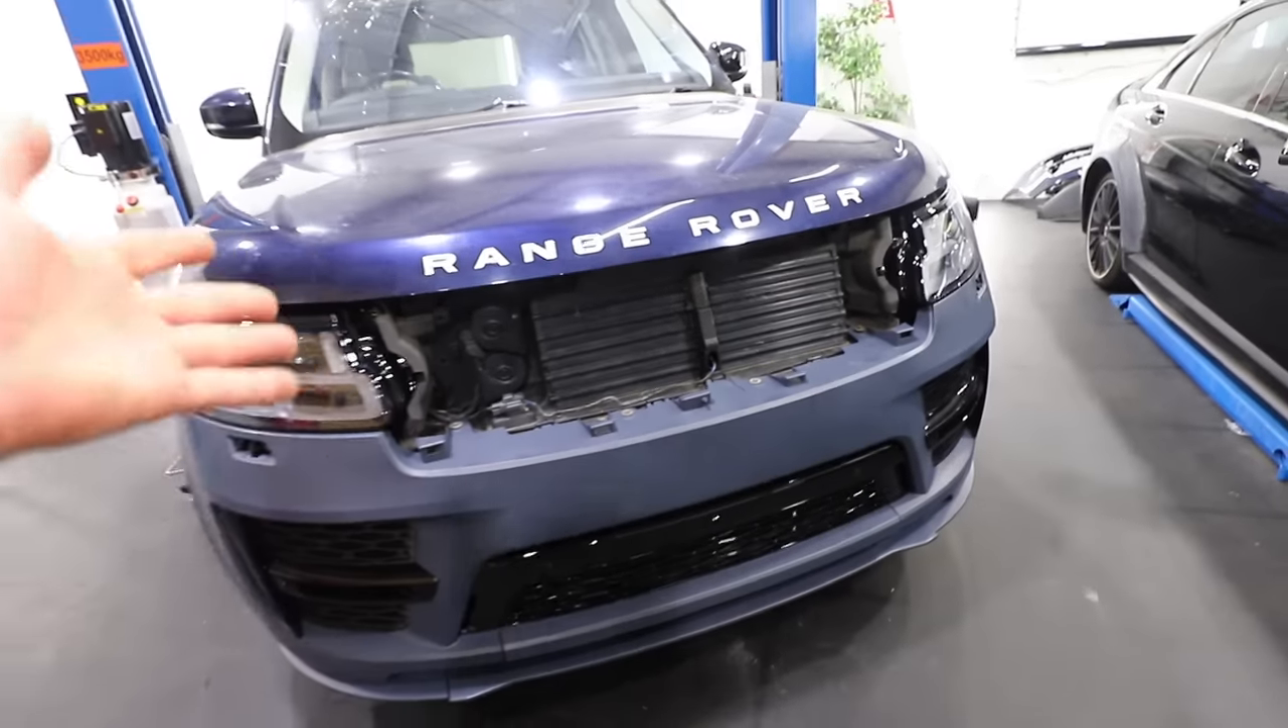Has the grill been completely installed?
No.